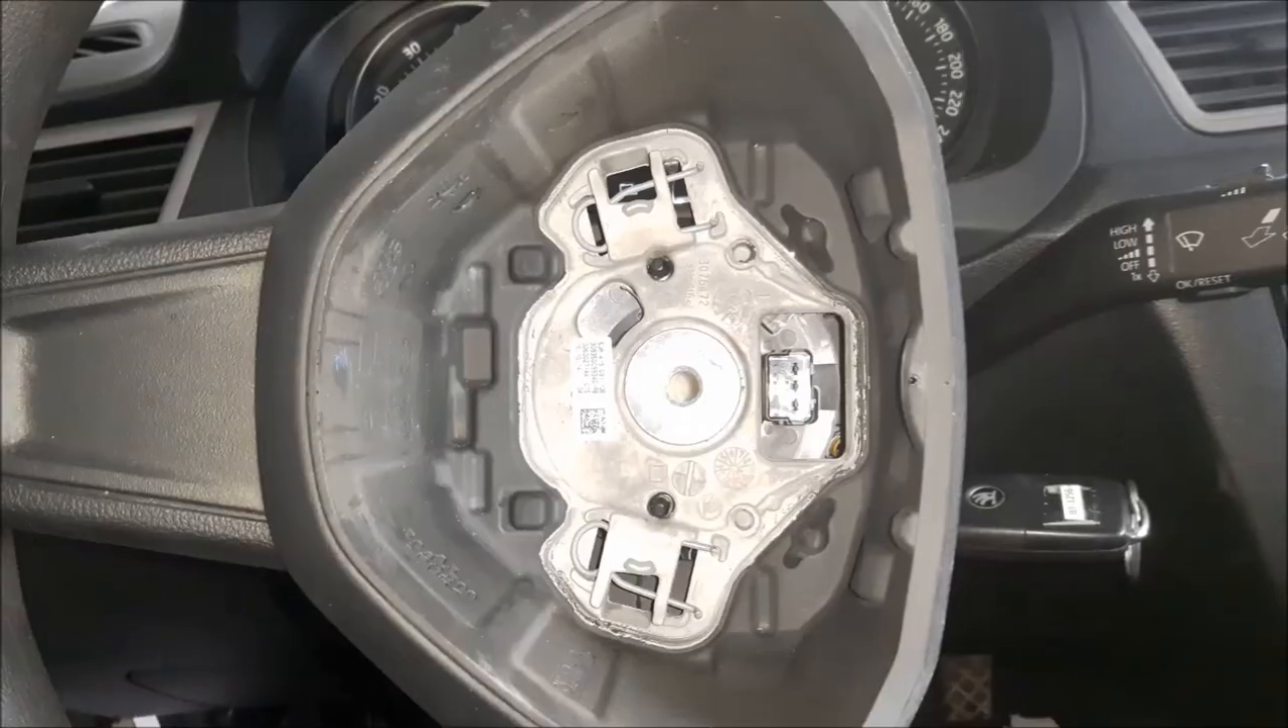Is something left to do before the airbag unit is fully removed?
No.